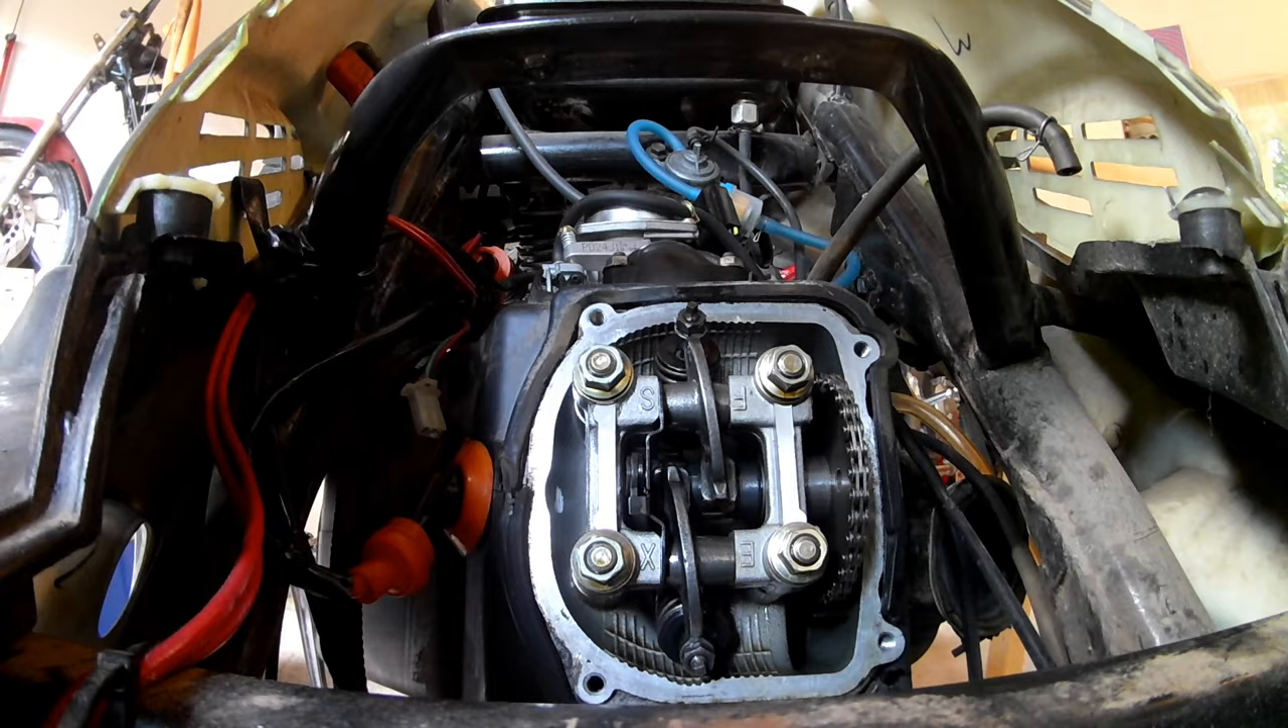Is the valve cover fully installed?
No.